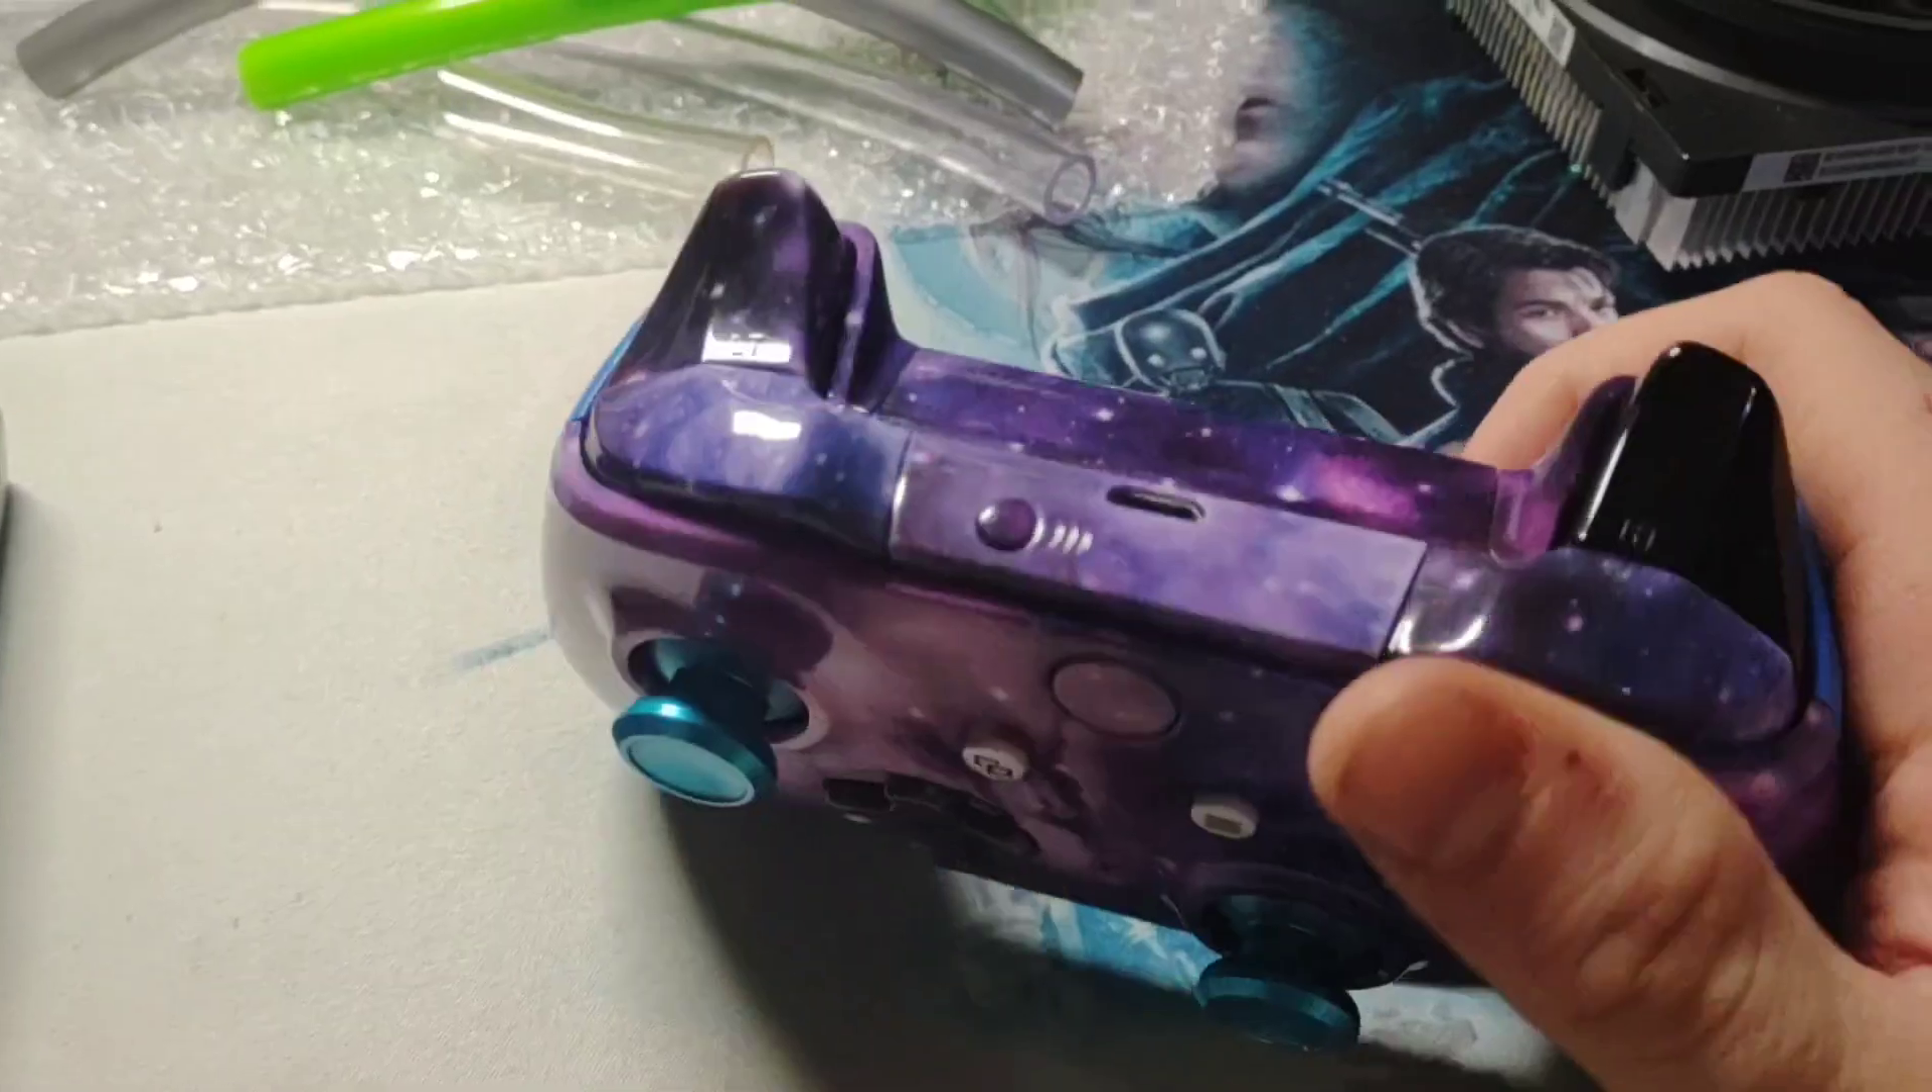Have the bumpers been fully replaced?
Yes.